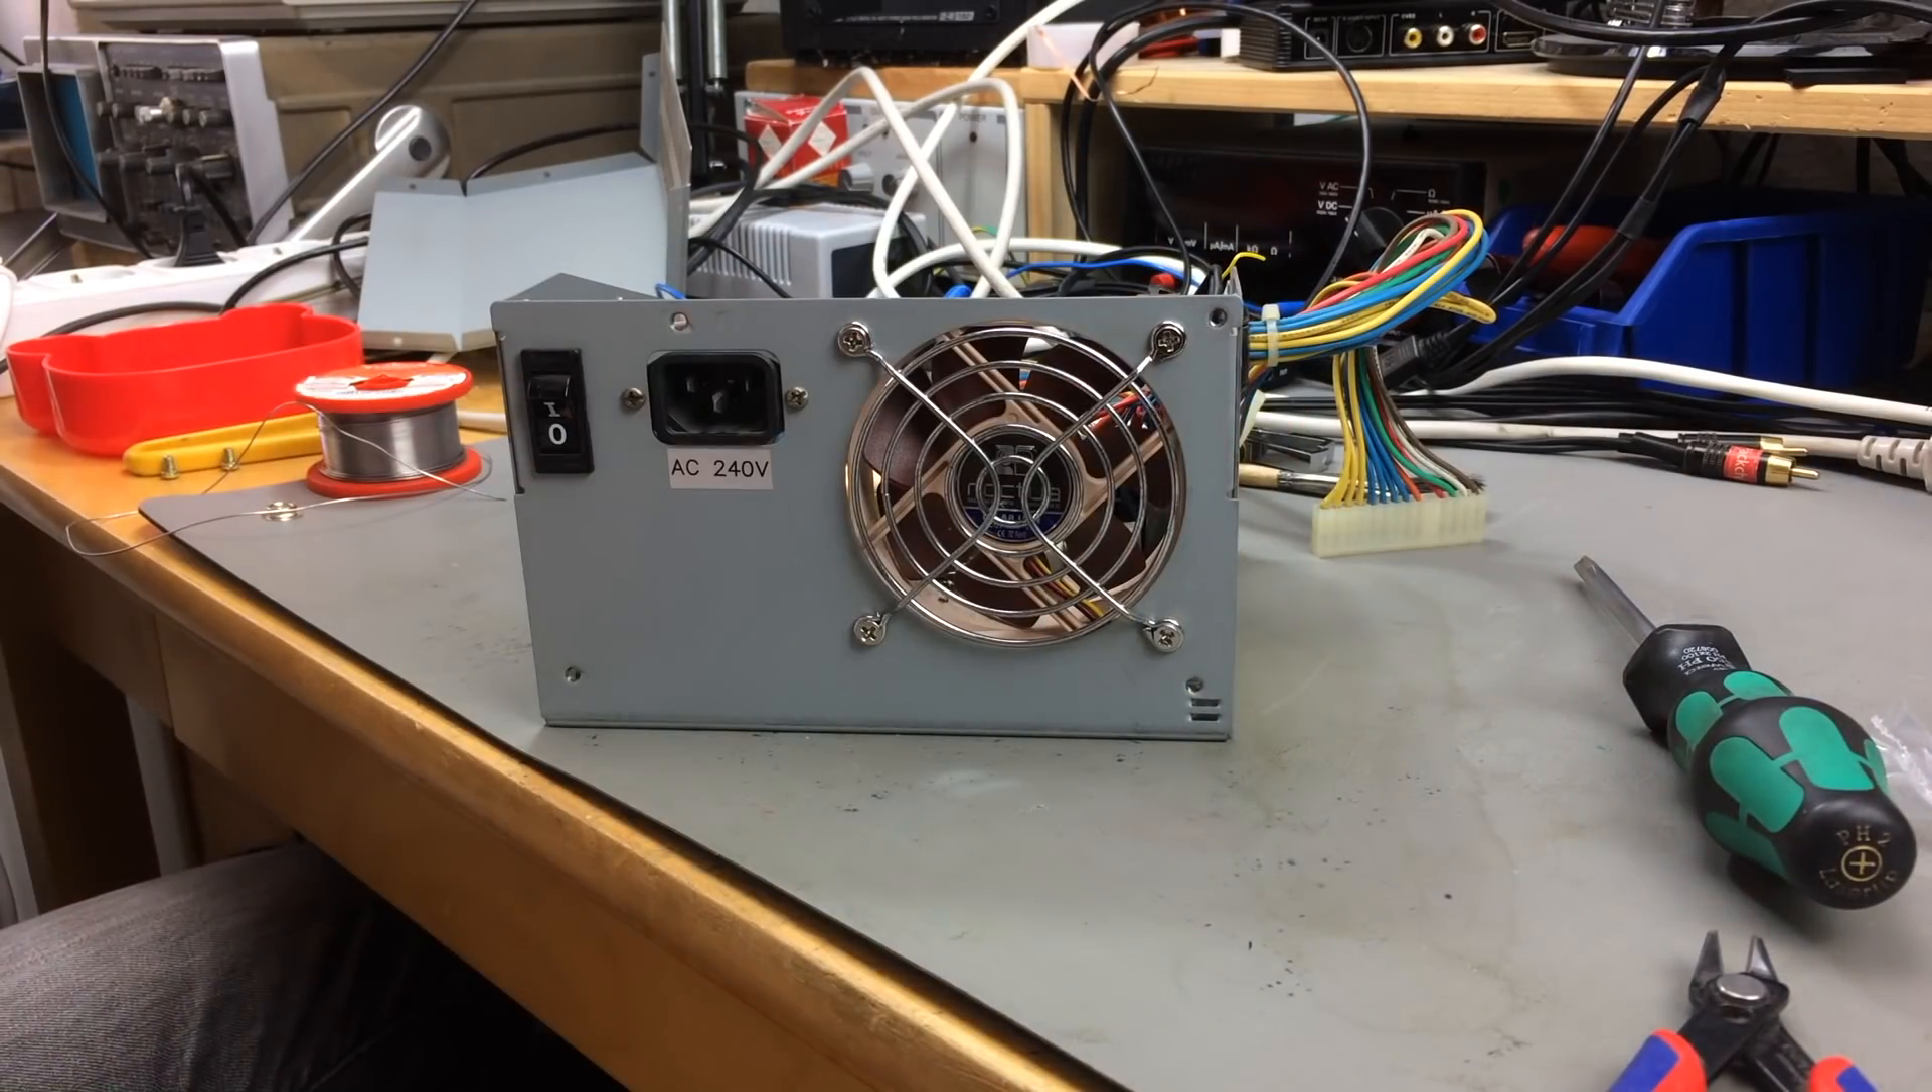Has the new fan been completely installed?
Yes.